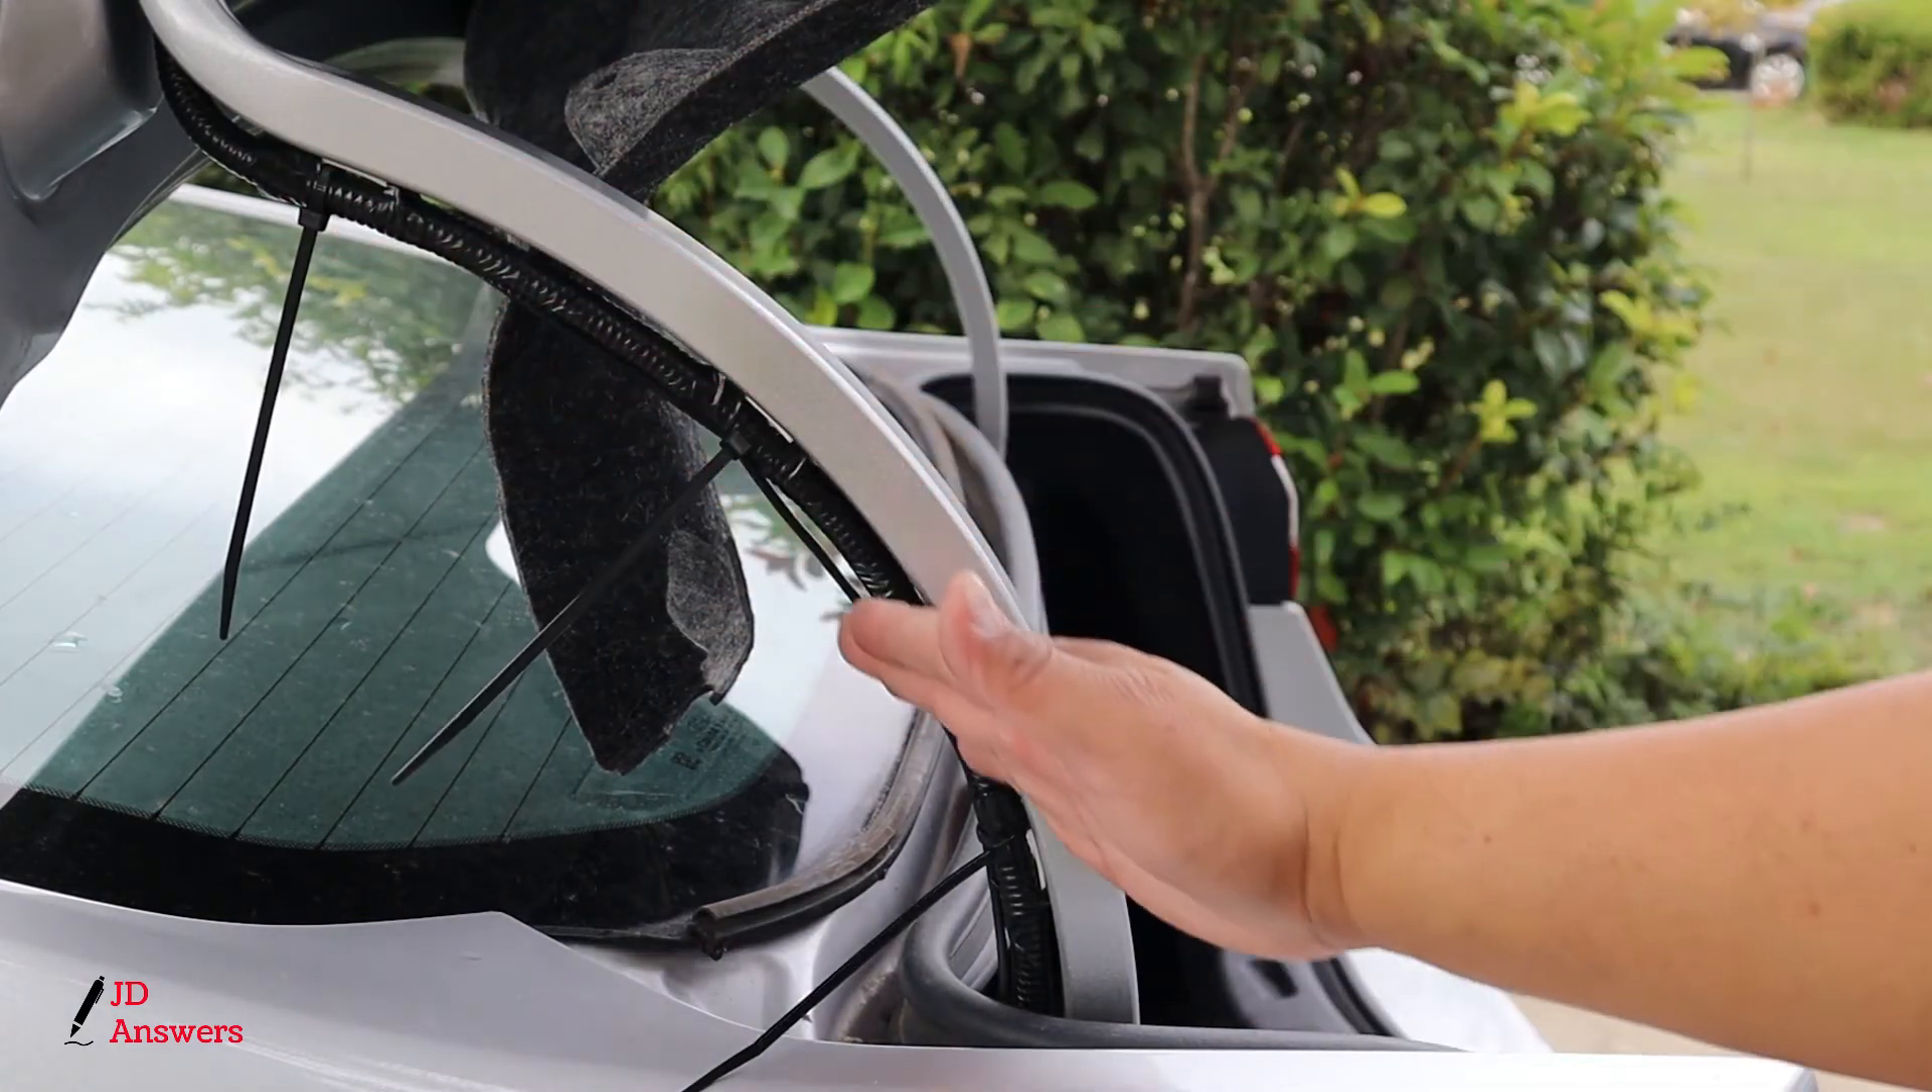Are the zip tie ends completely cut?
No.